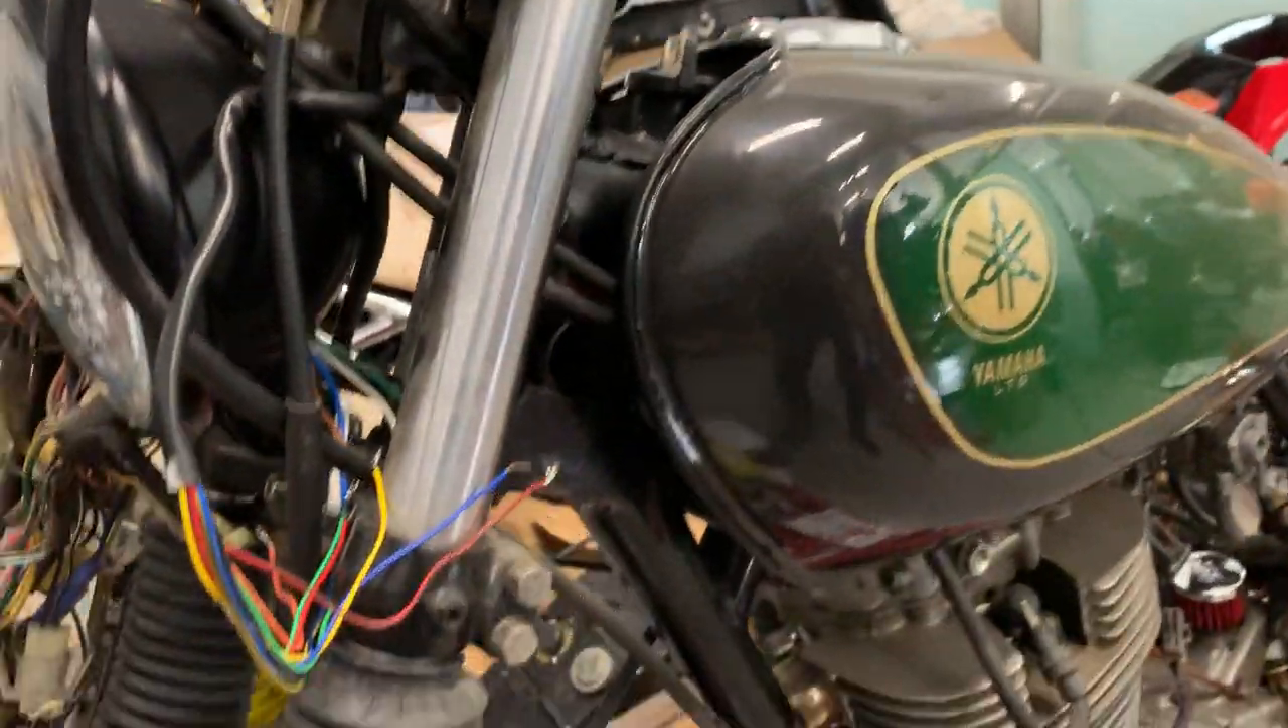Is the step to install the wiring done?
No.